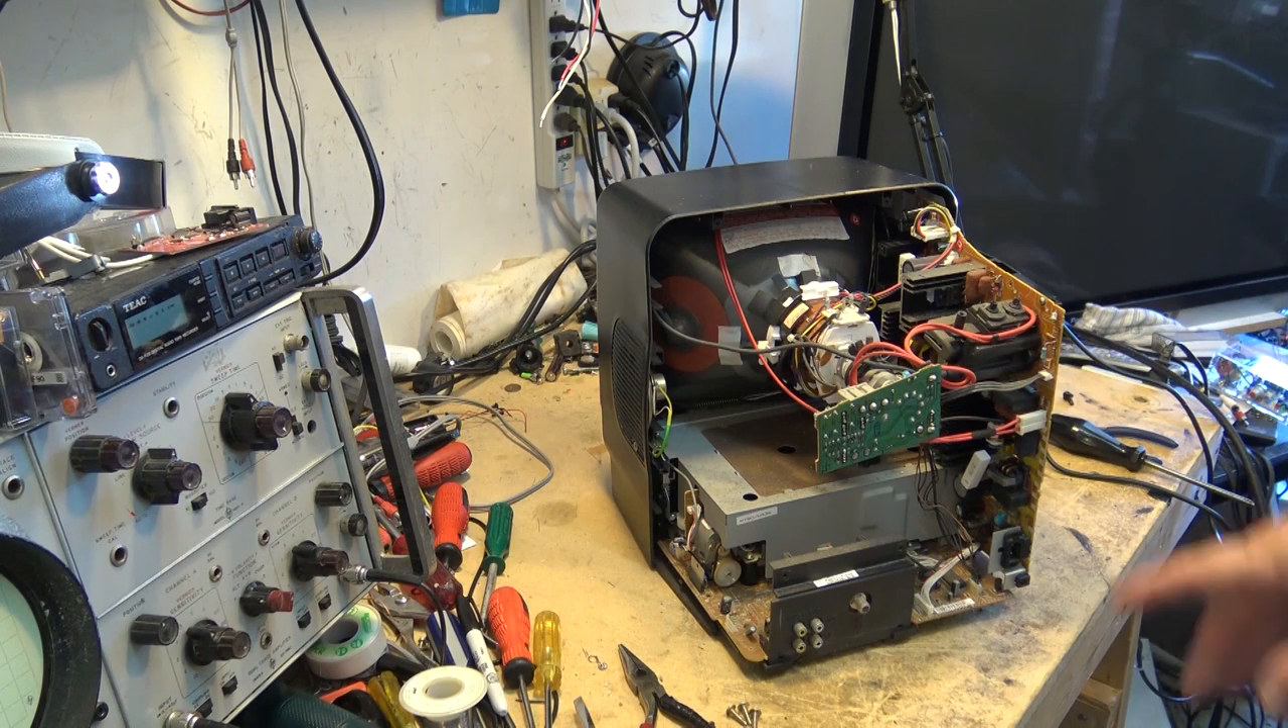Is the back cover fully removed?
Yes.